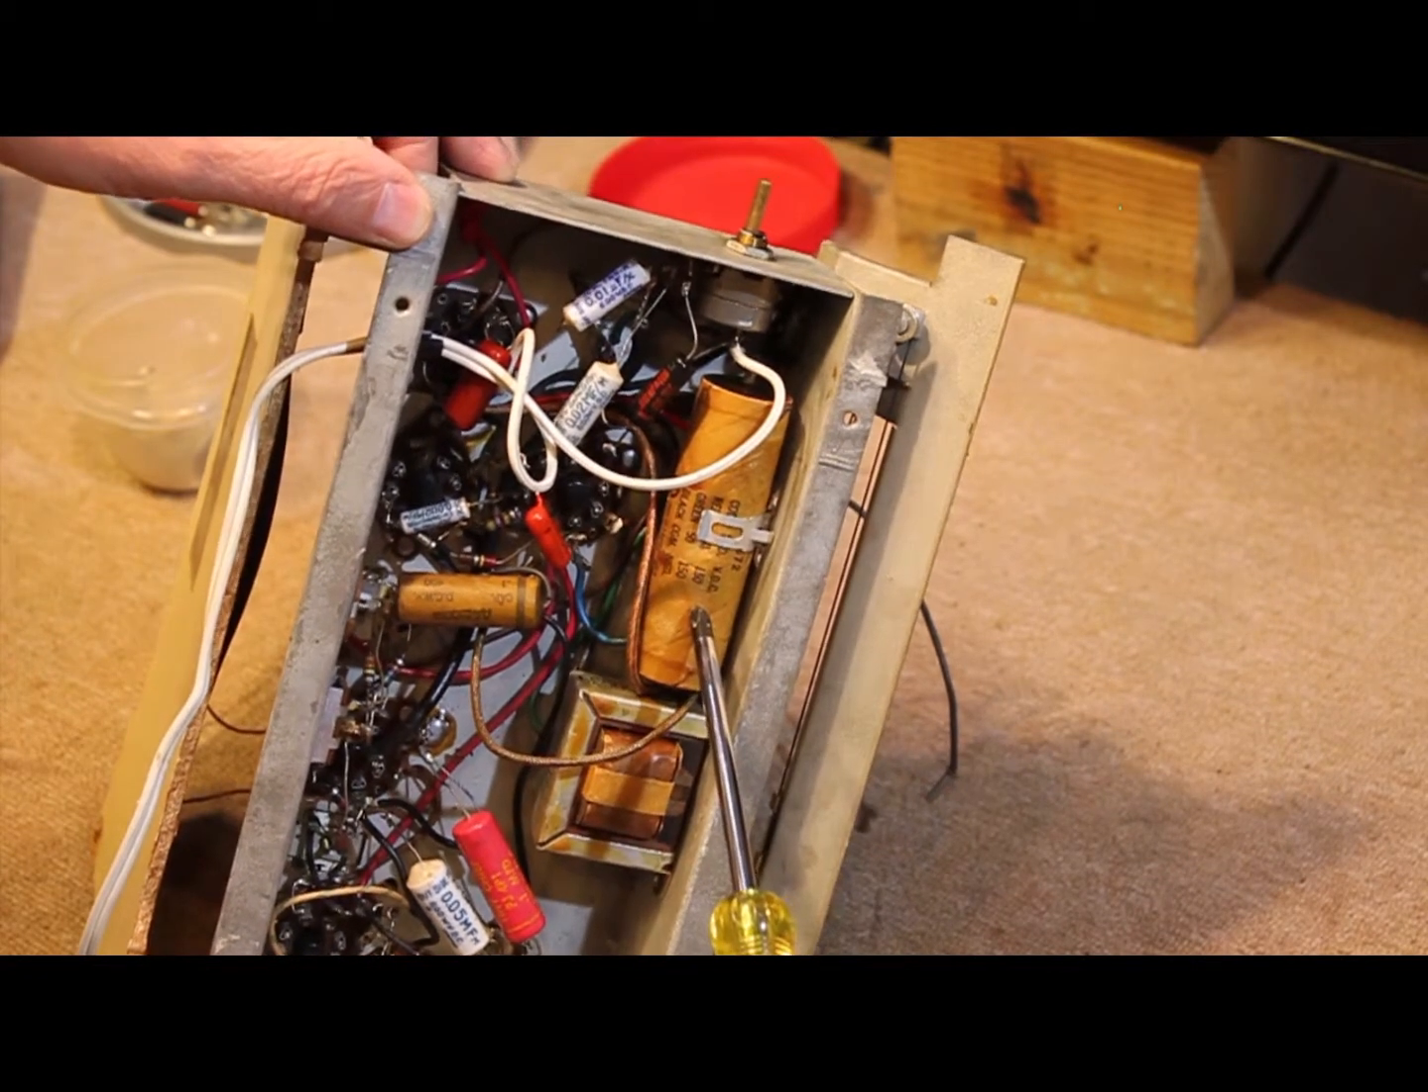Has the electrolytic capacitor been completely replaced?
No.